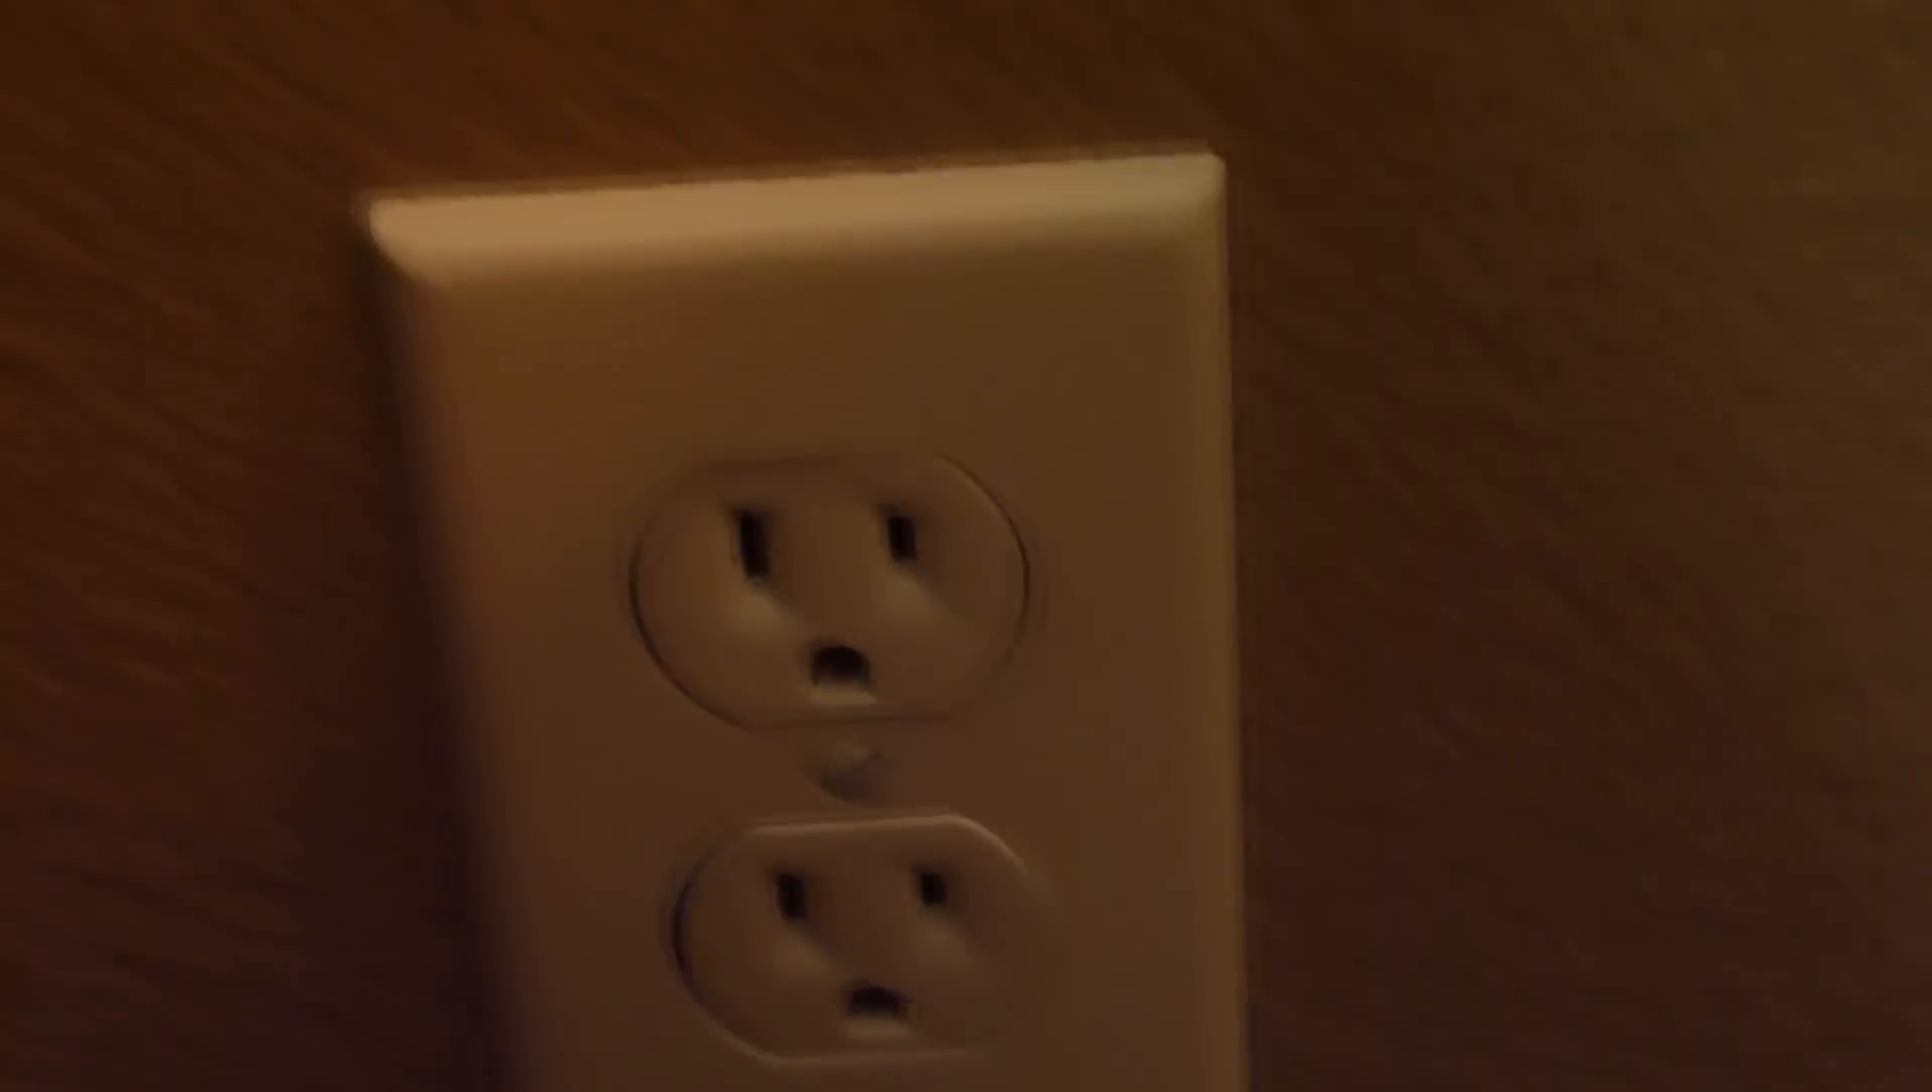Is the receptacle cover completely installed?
Yes.